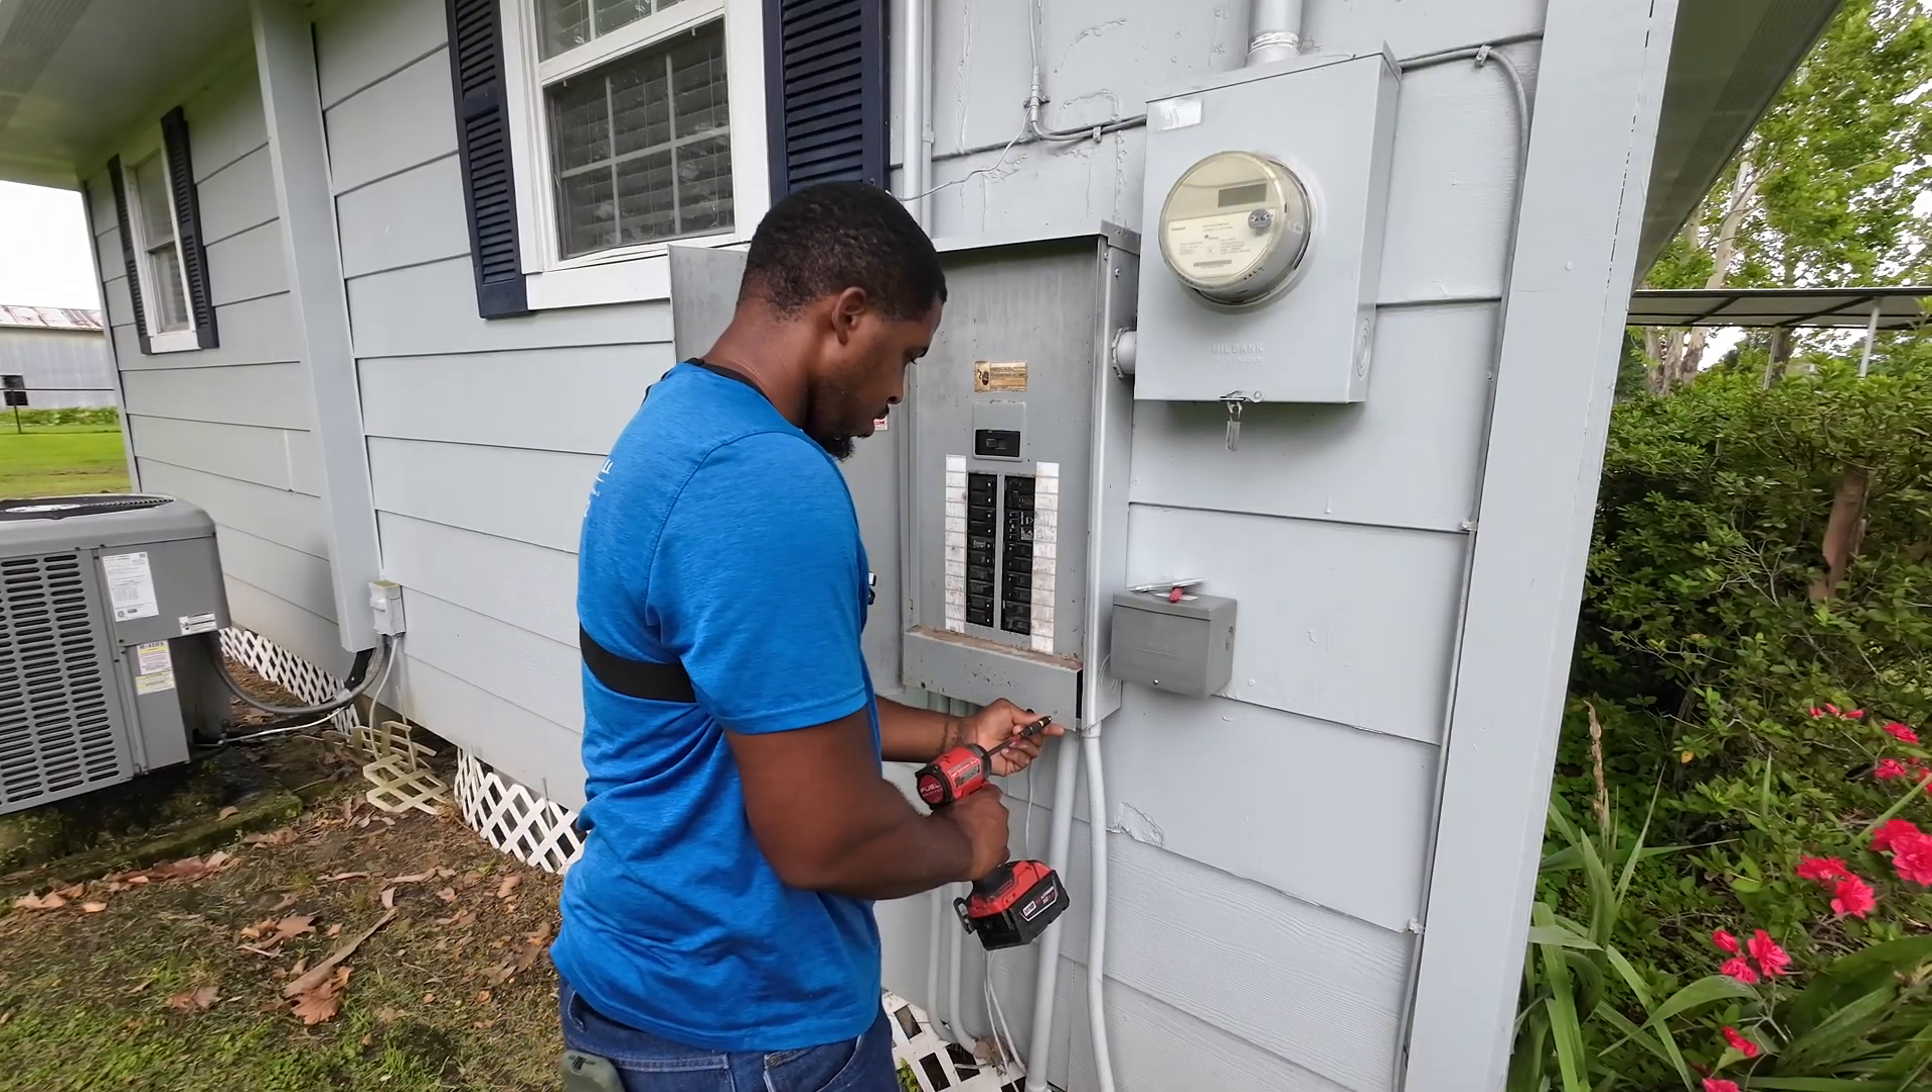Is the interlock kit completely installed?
No.